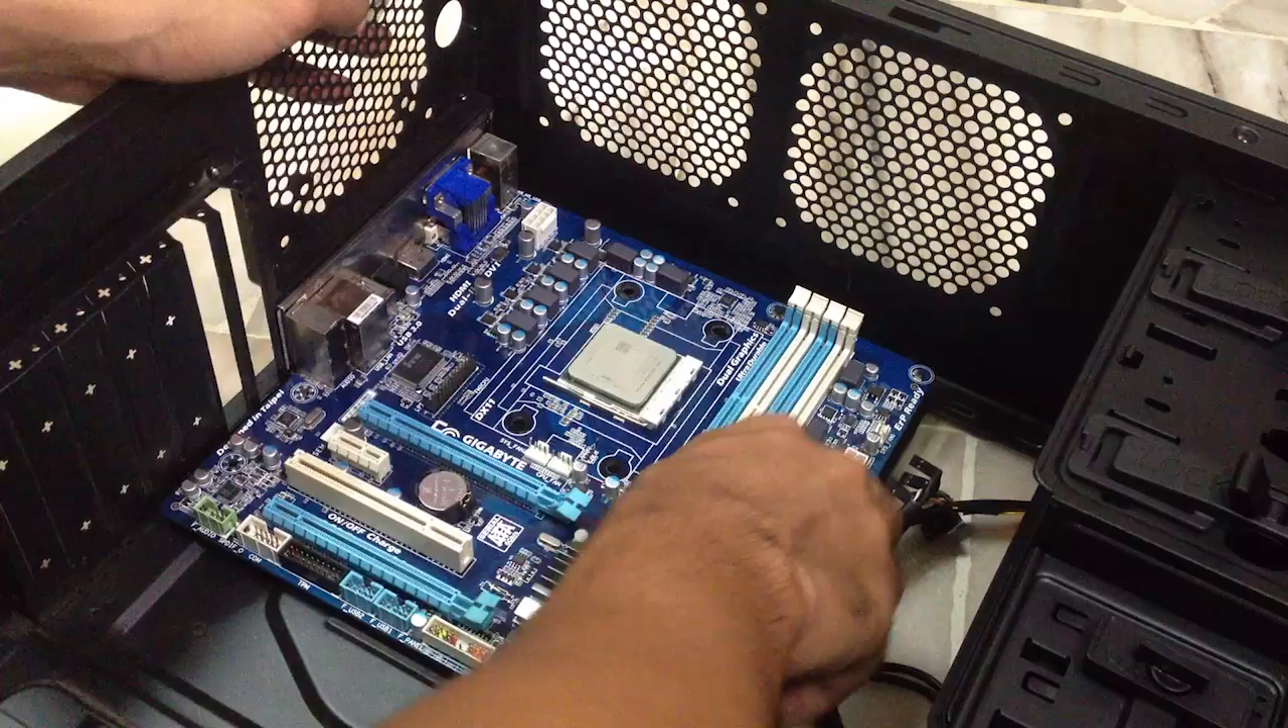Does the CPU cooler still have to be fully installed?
Yes.